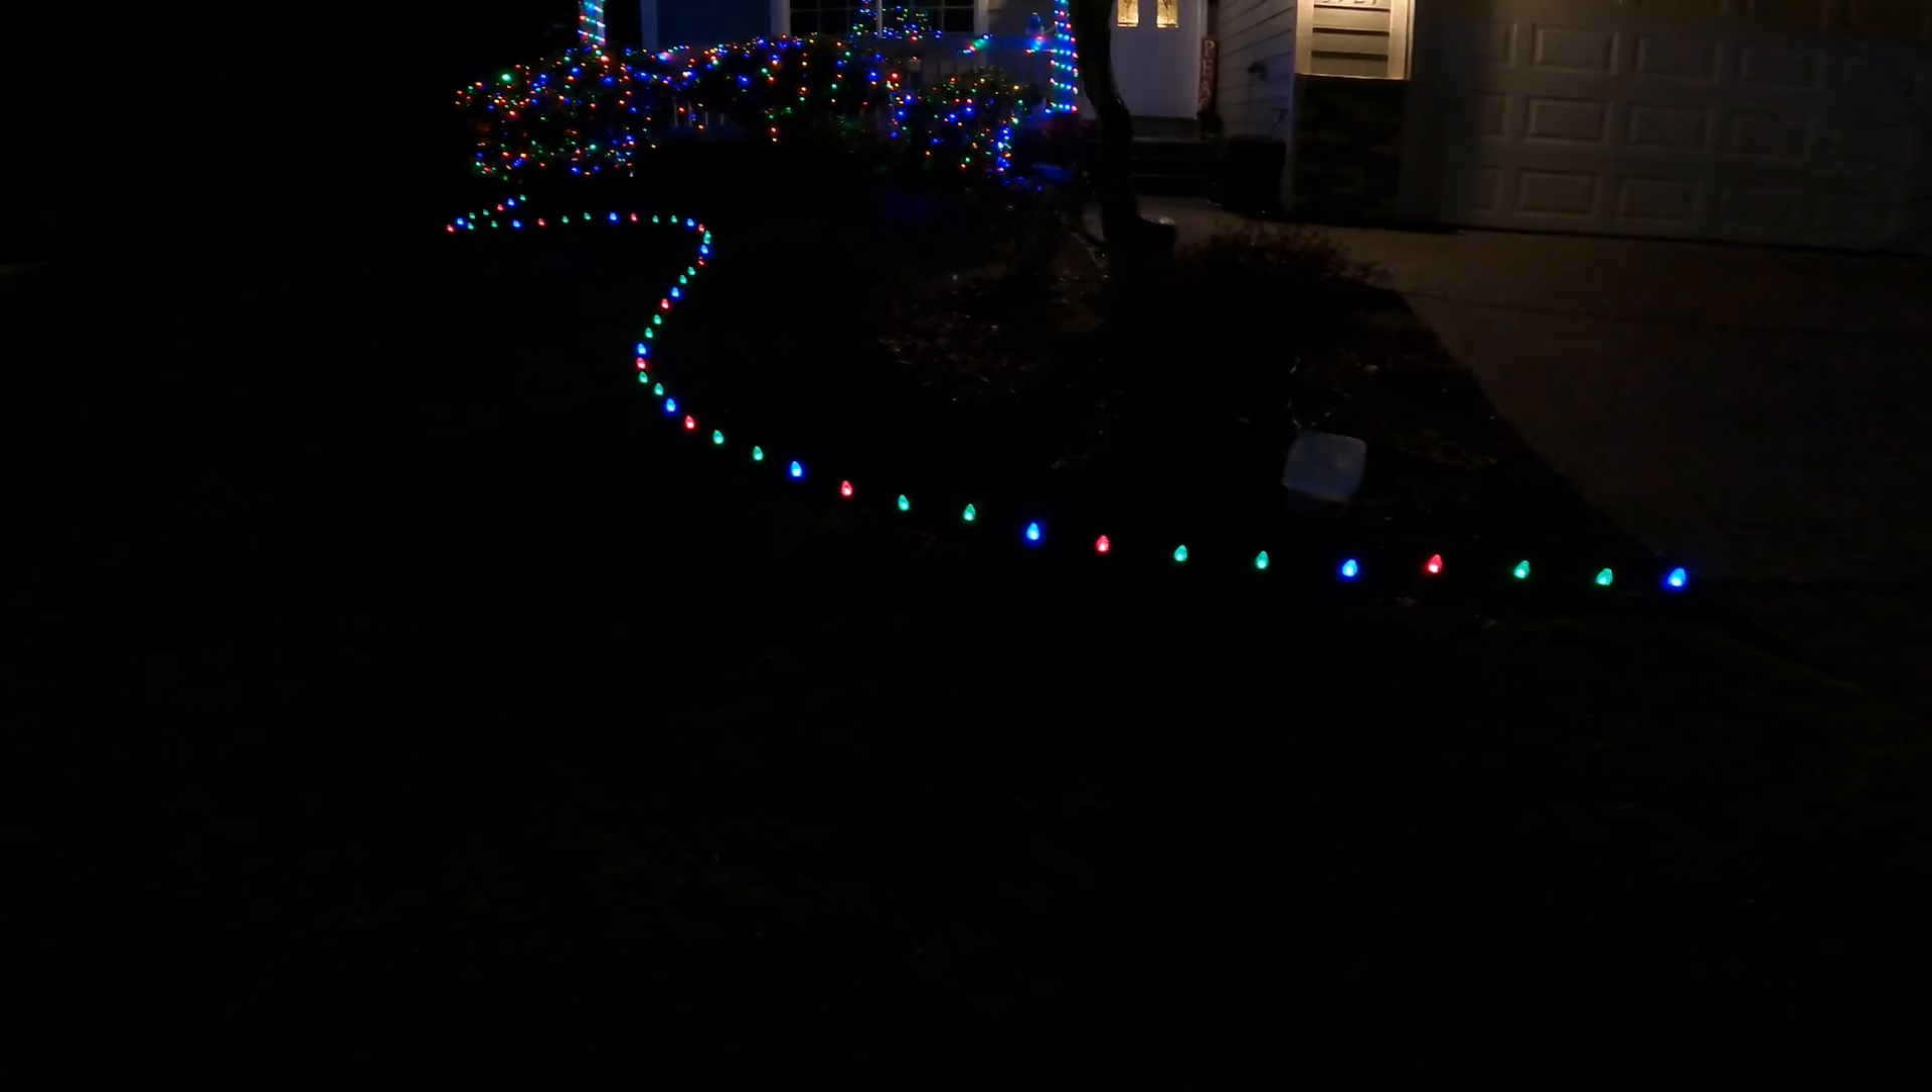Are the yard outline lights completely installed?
Yes.